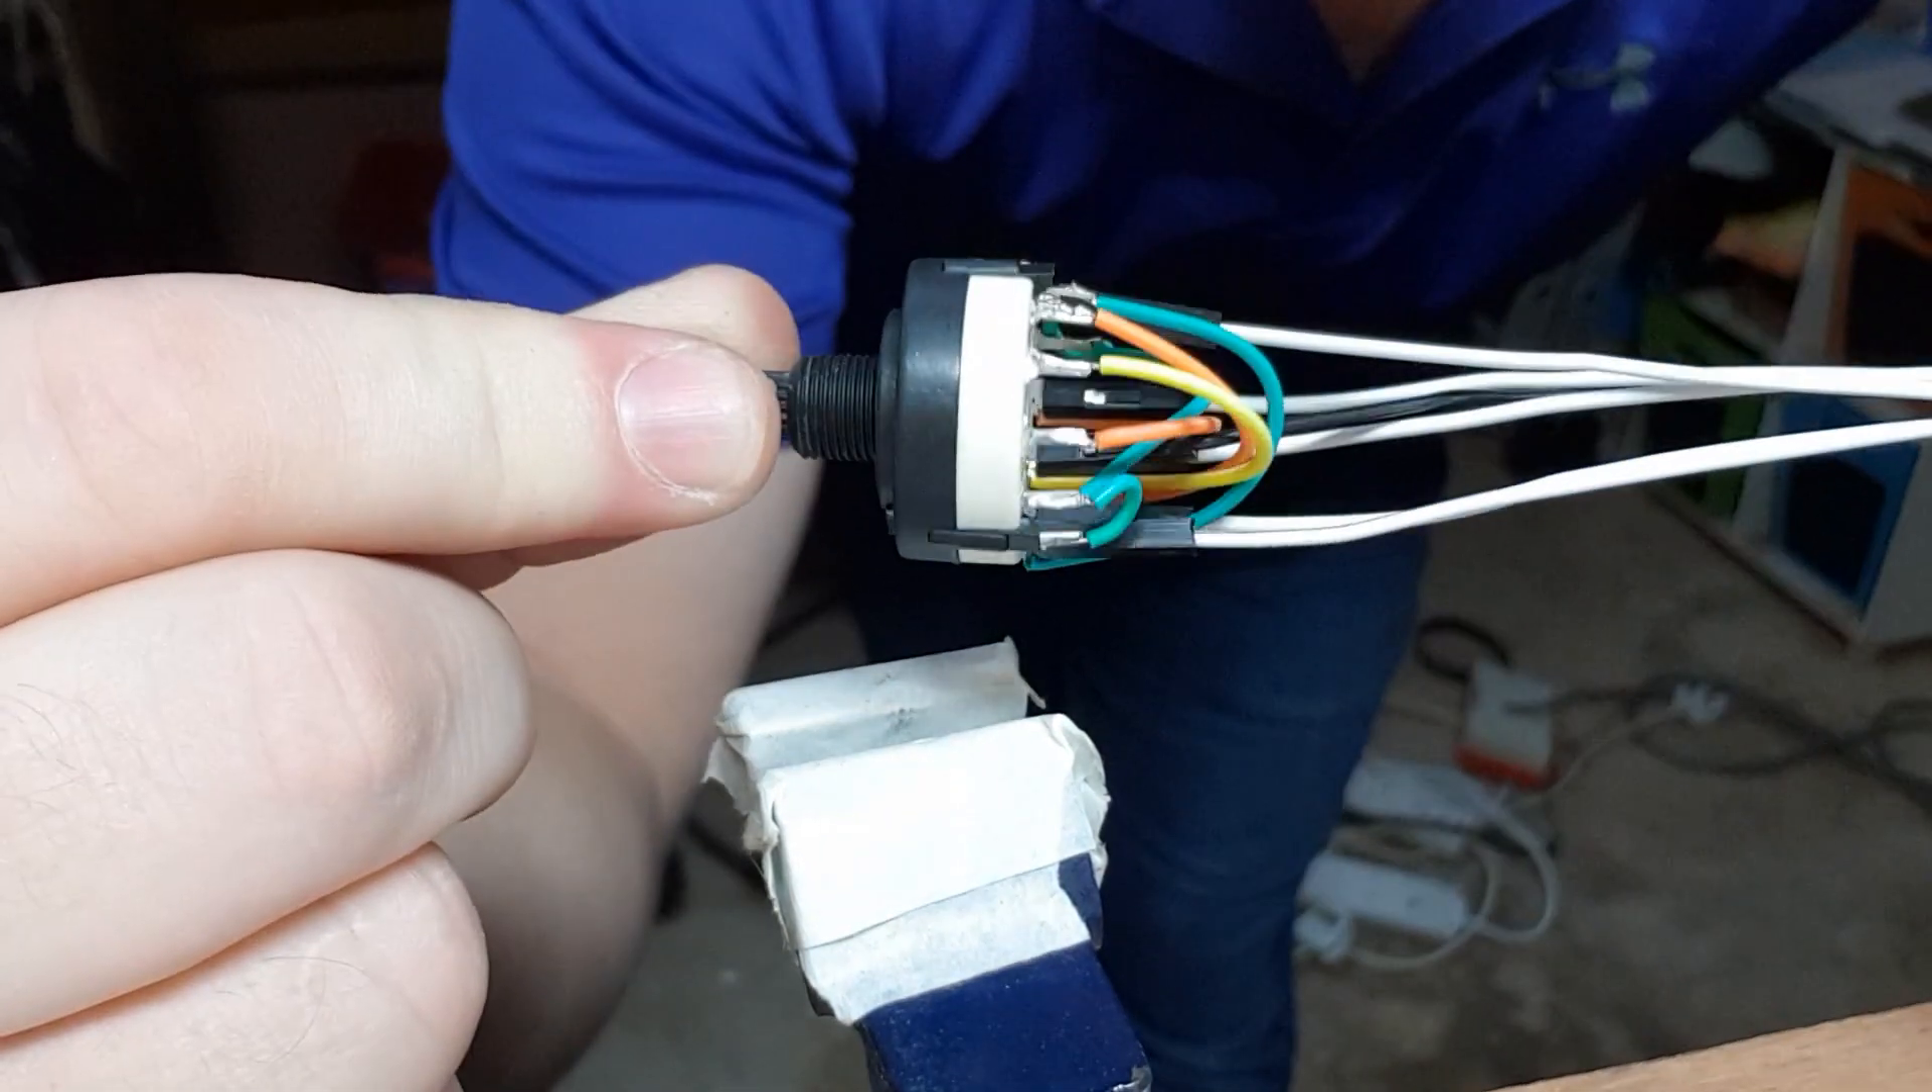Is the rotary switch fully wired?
Yes.